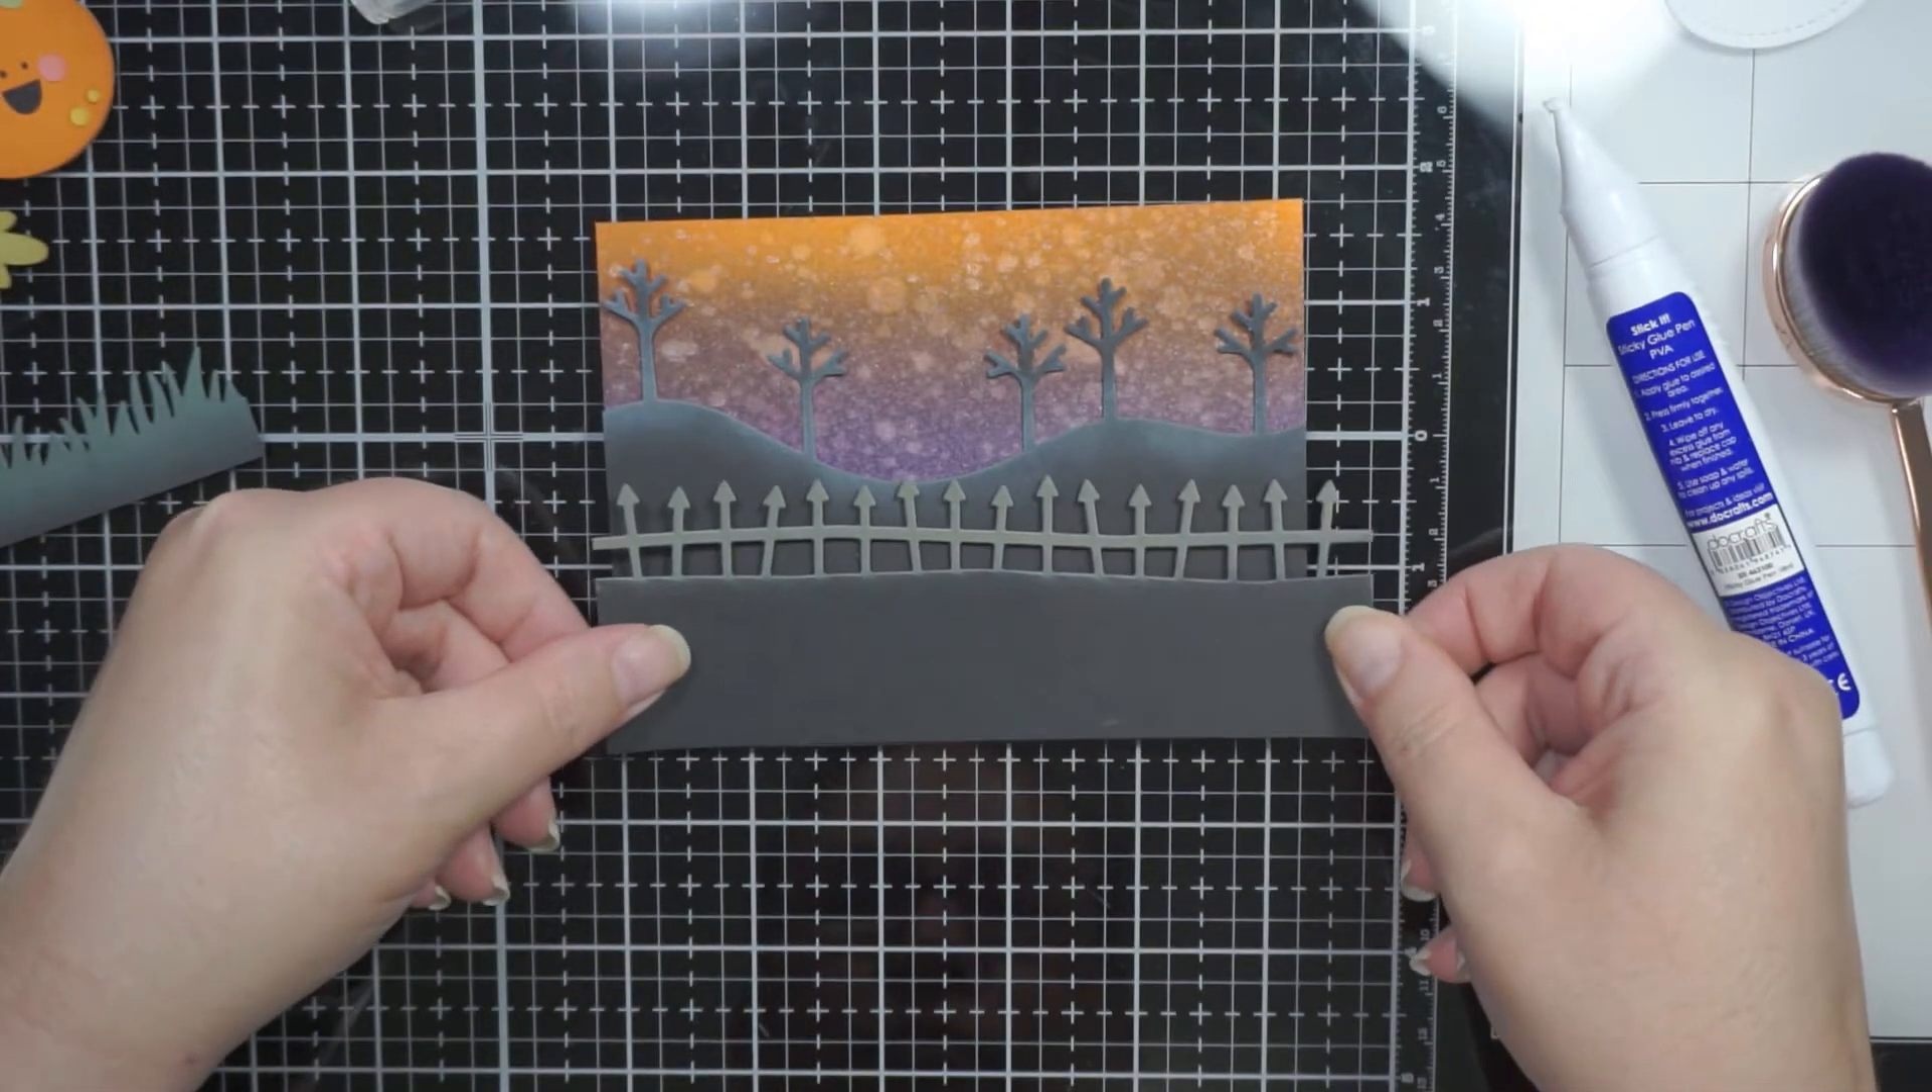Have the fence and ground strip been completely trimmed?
No.